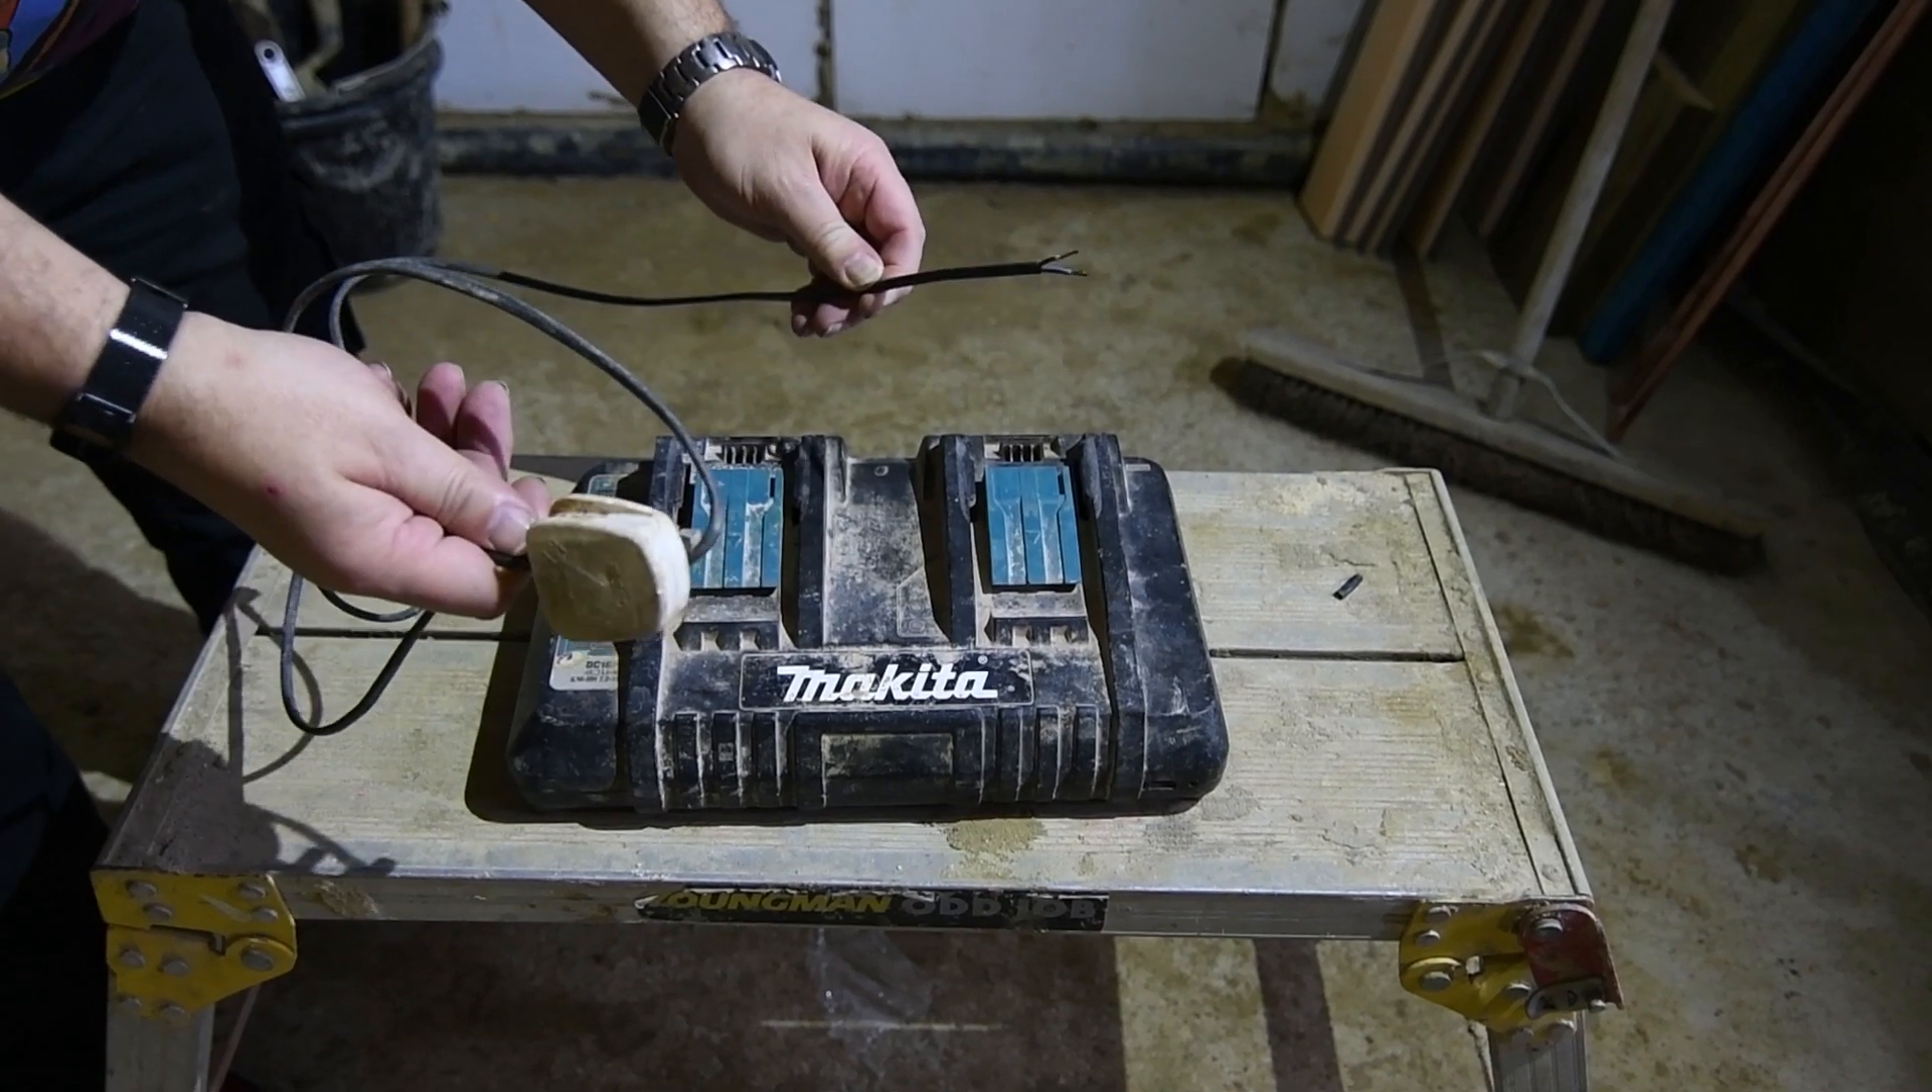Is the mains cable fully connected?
No.